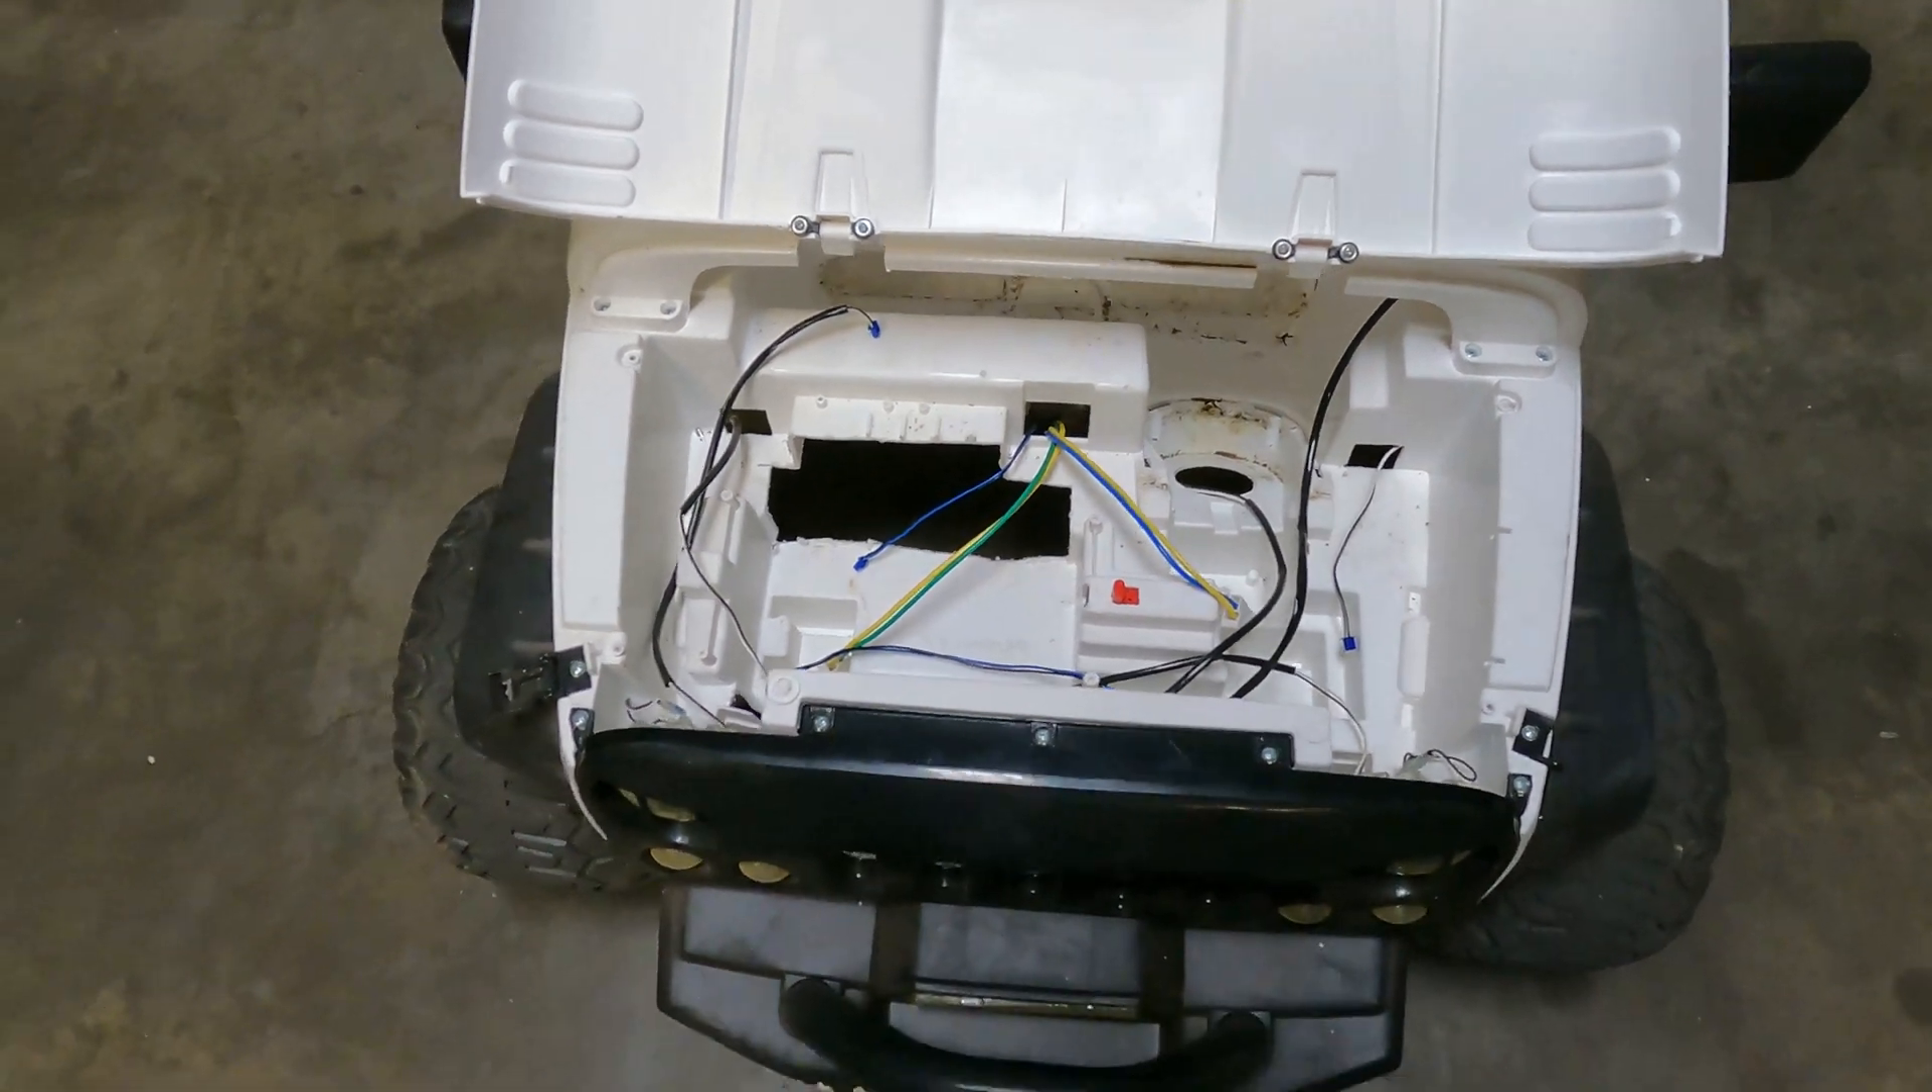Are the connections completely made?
No.